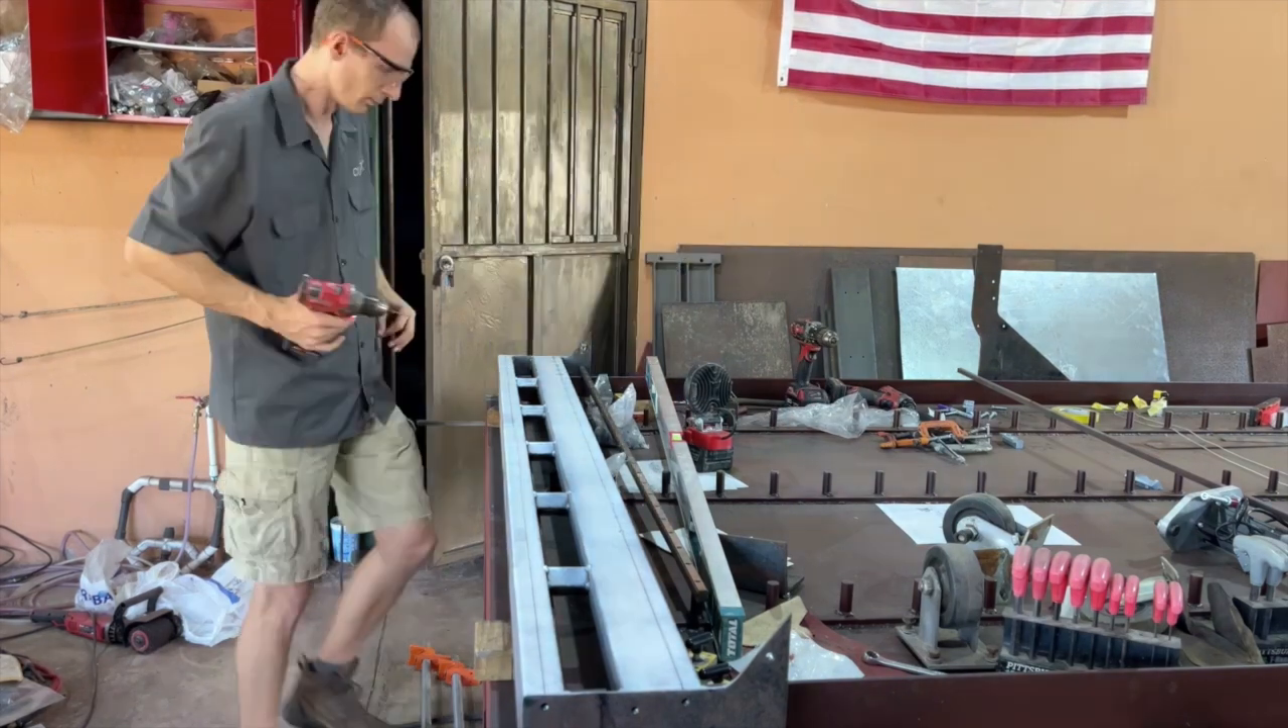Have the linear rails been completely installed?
No.